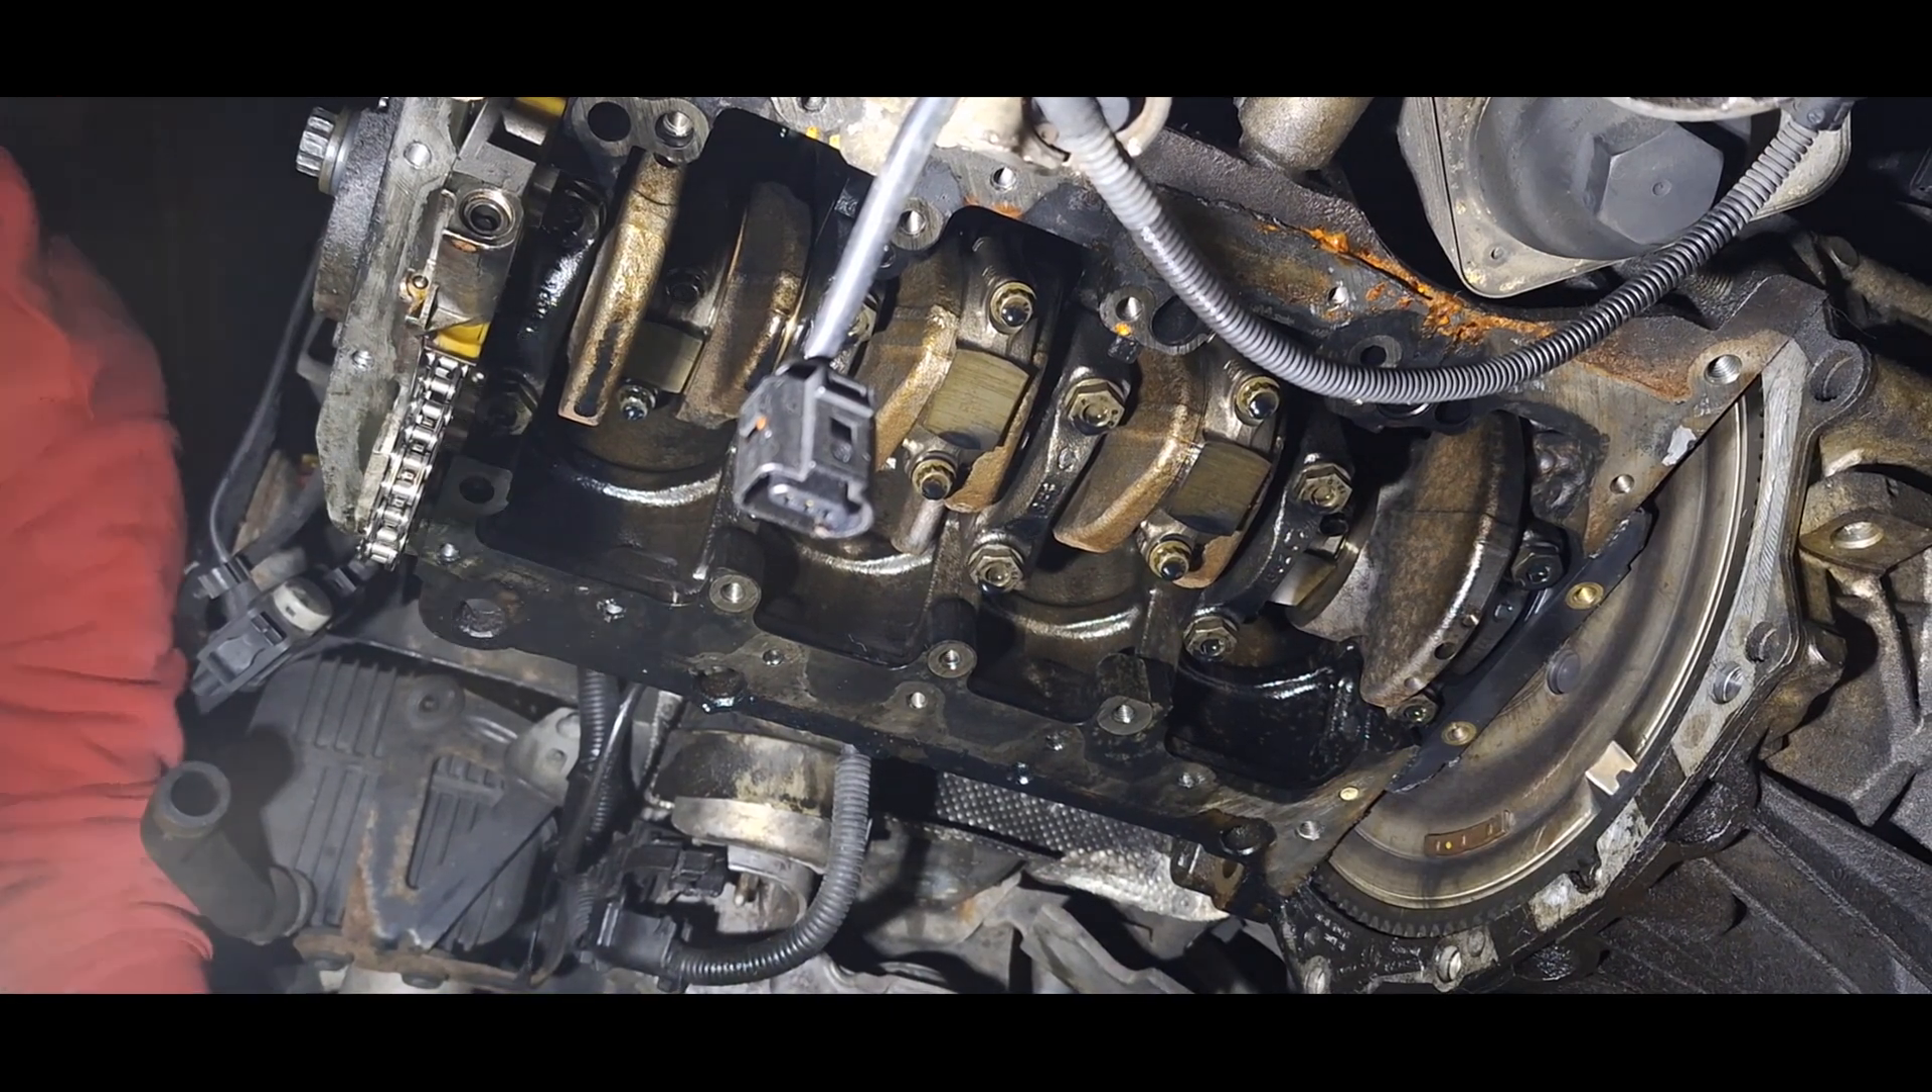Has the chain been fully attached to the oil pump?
No.